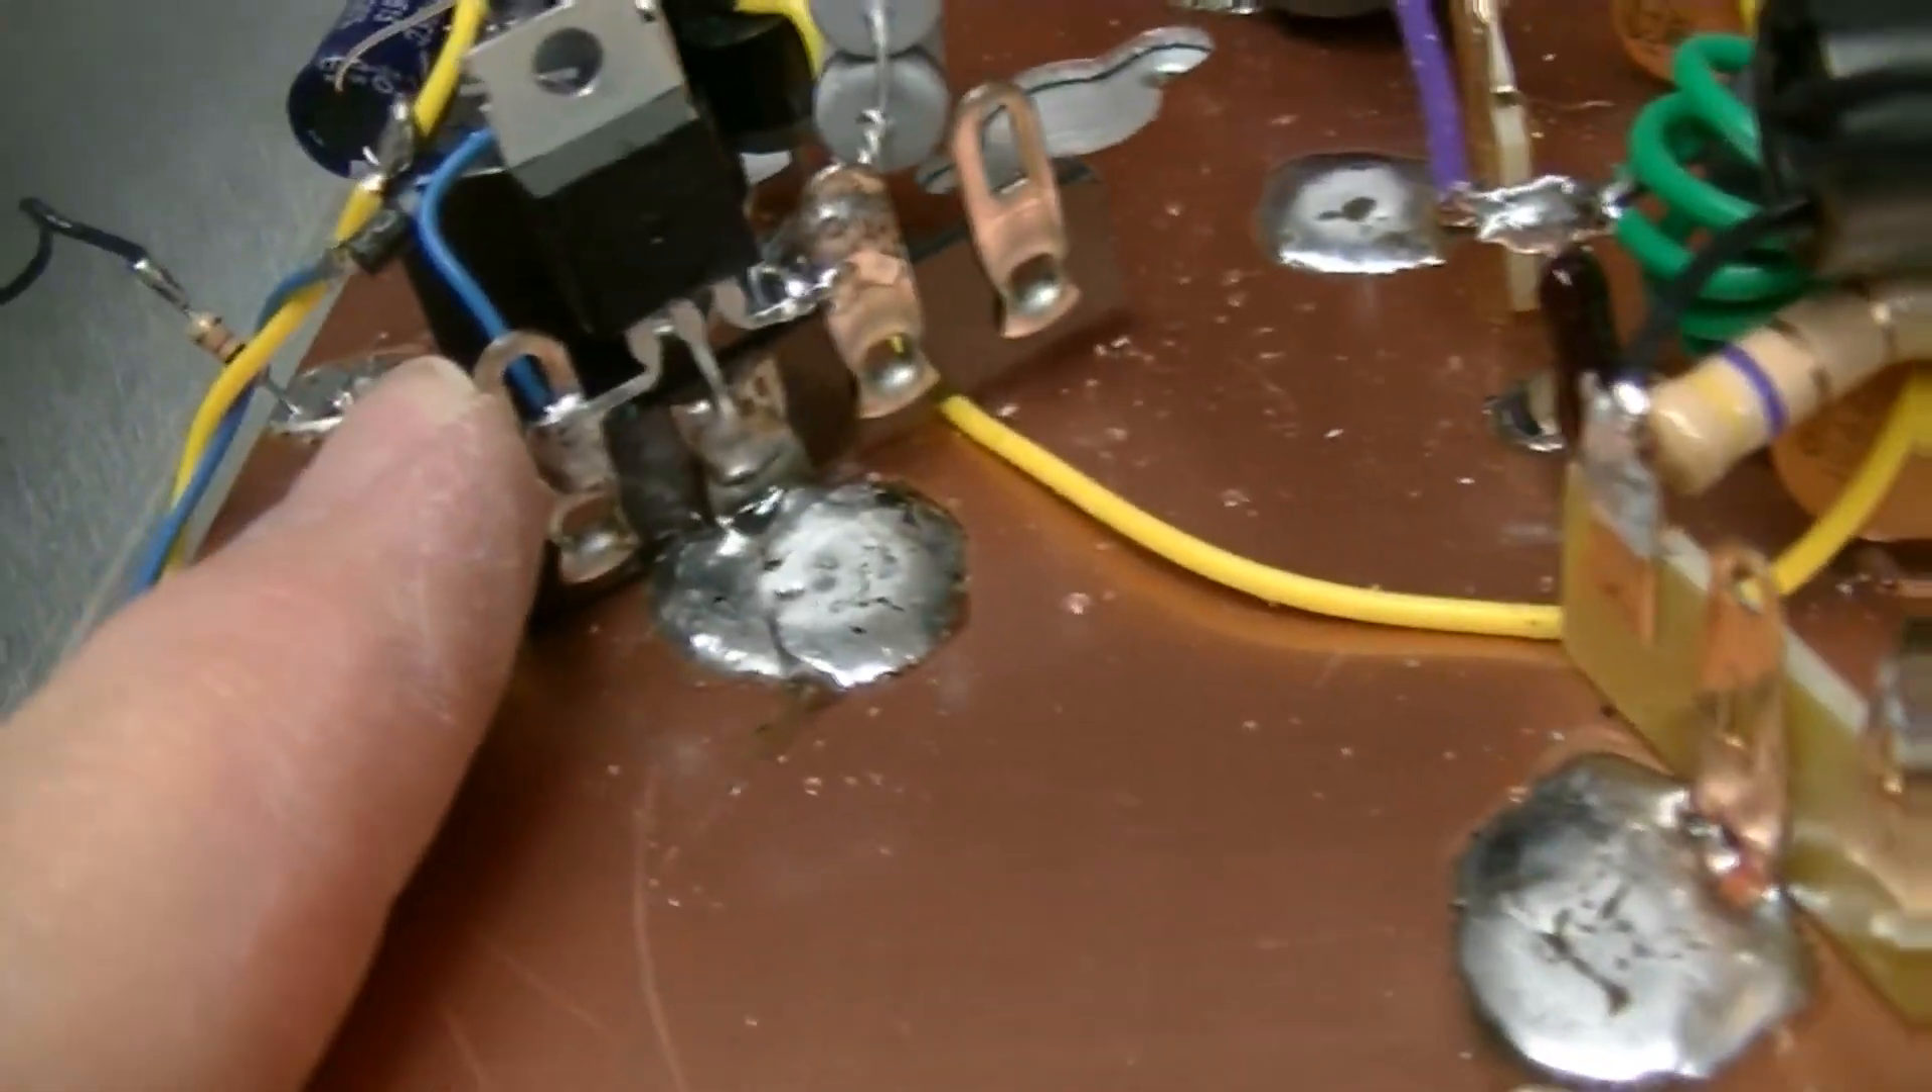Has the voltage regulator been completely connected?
Yes.